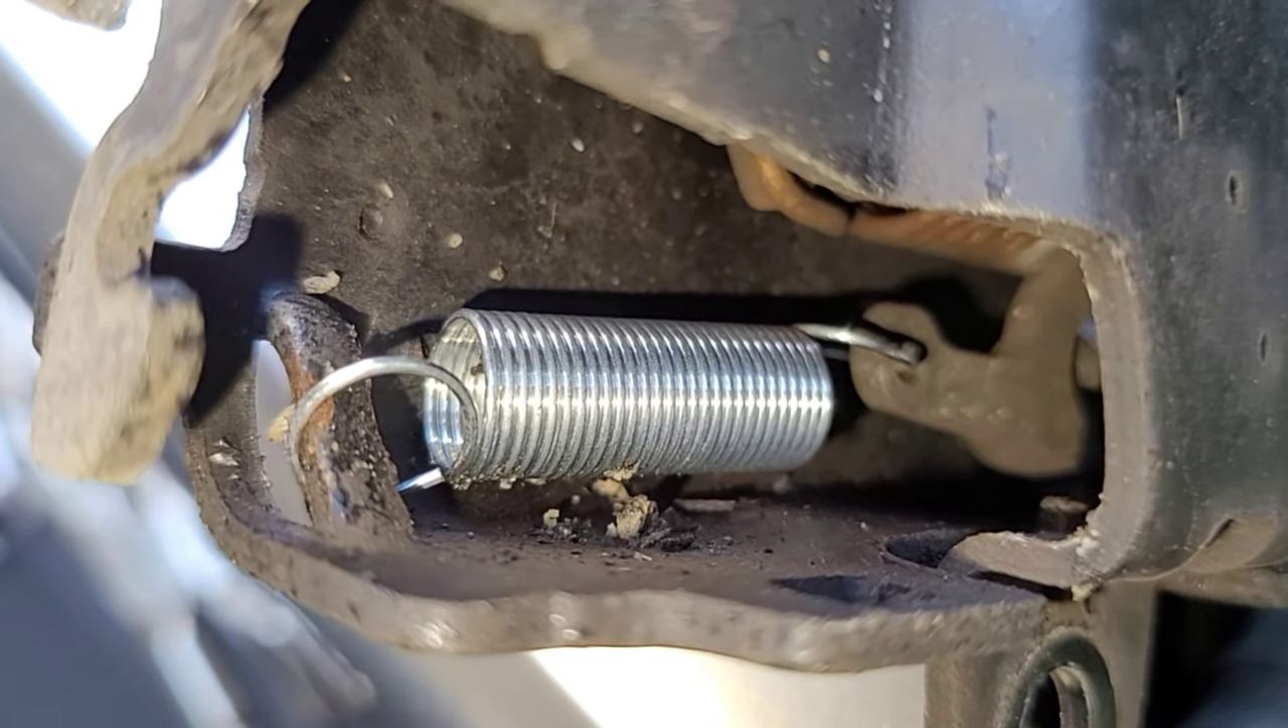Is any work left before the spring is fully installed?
No.